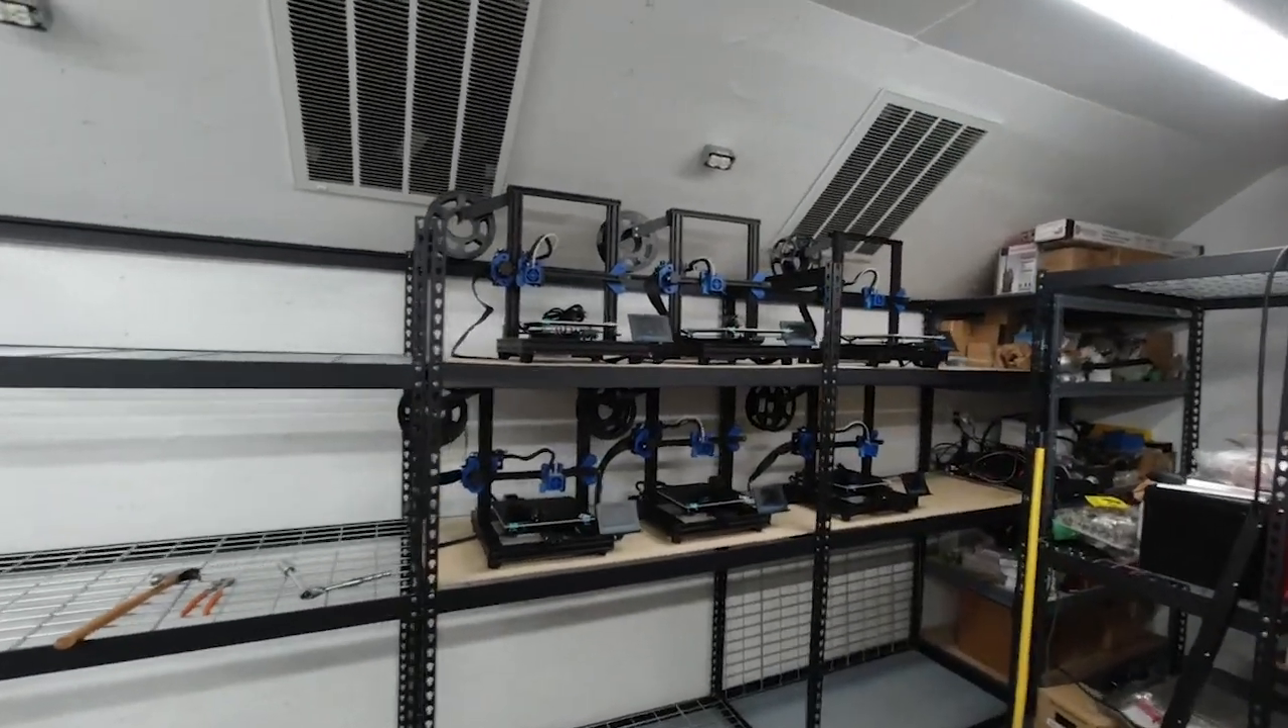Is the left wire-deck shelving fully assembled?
Yes.